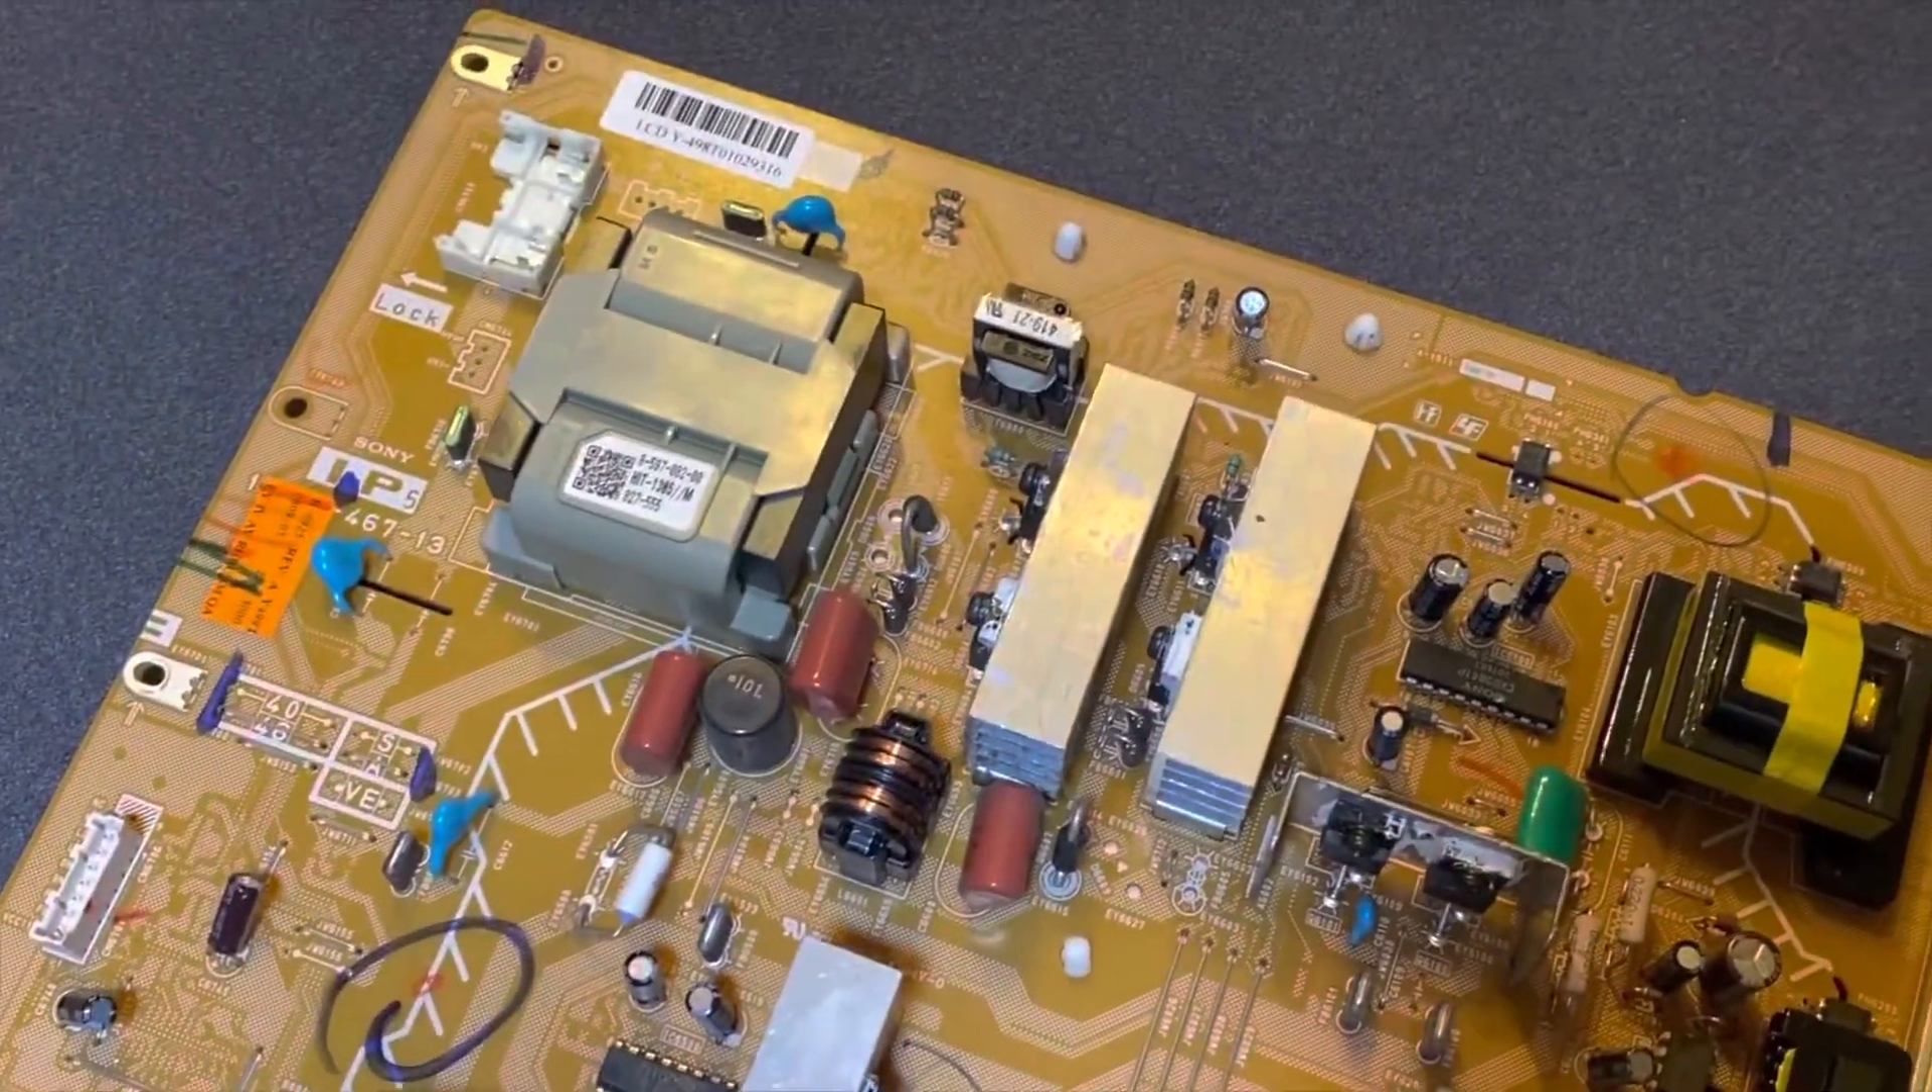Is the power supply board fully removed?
Yes.